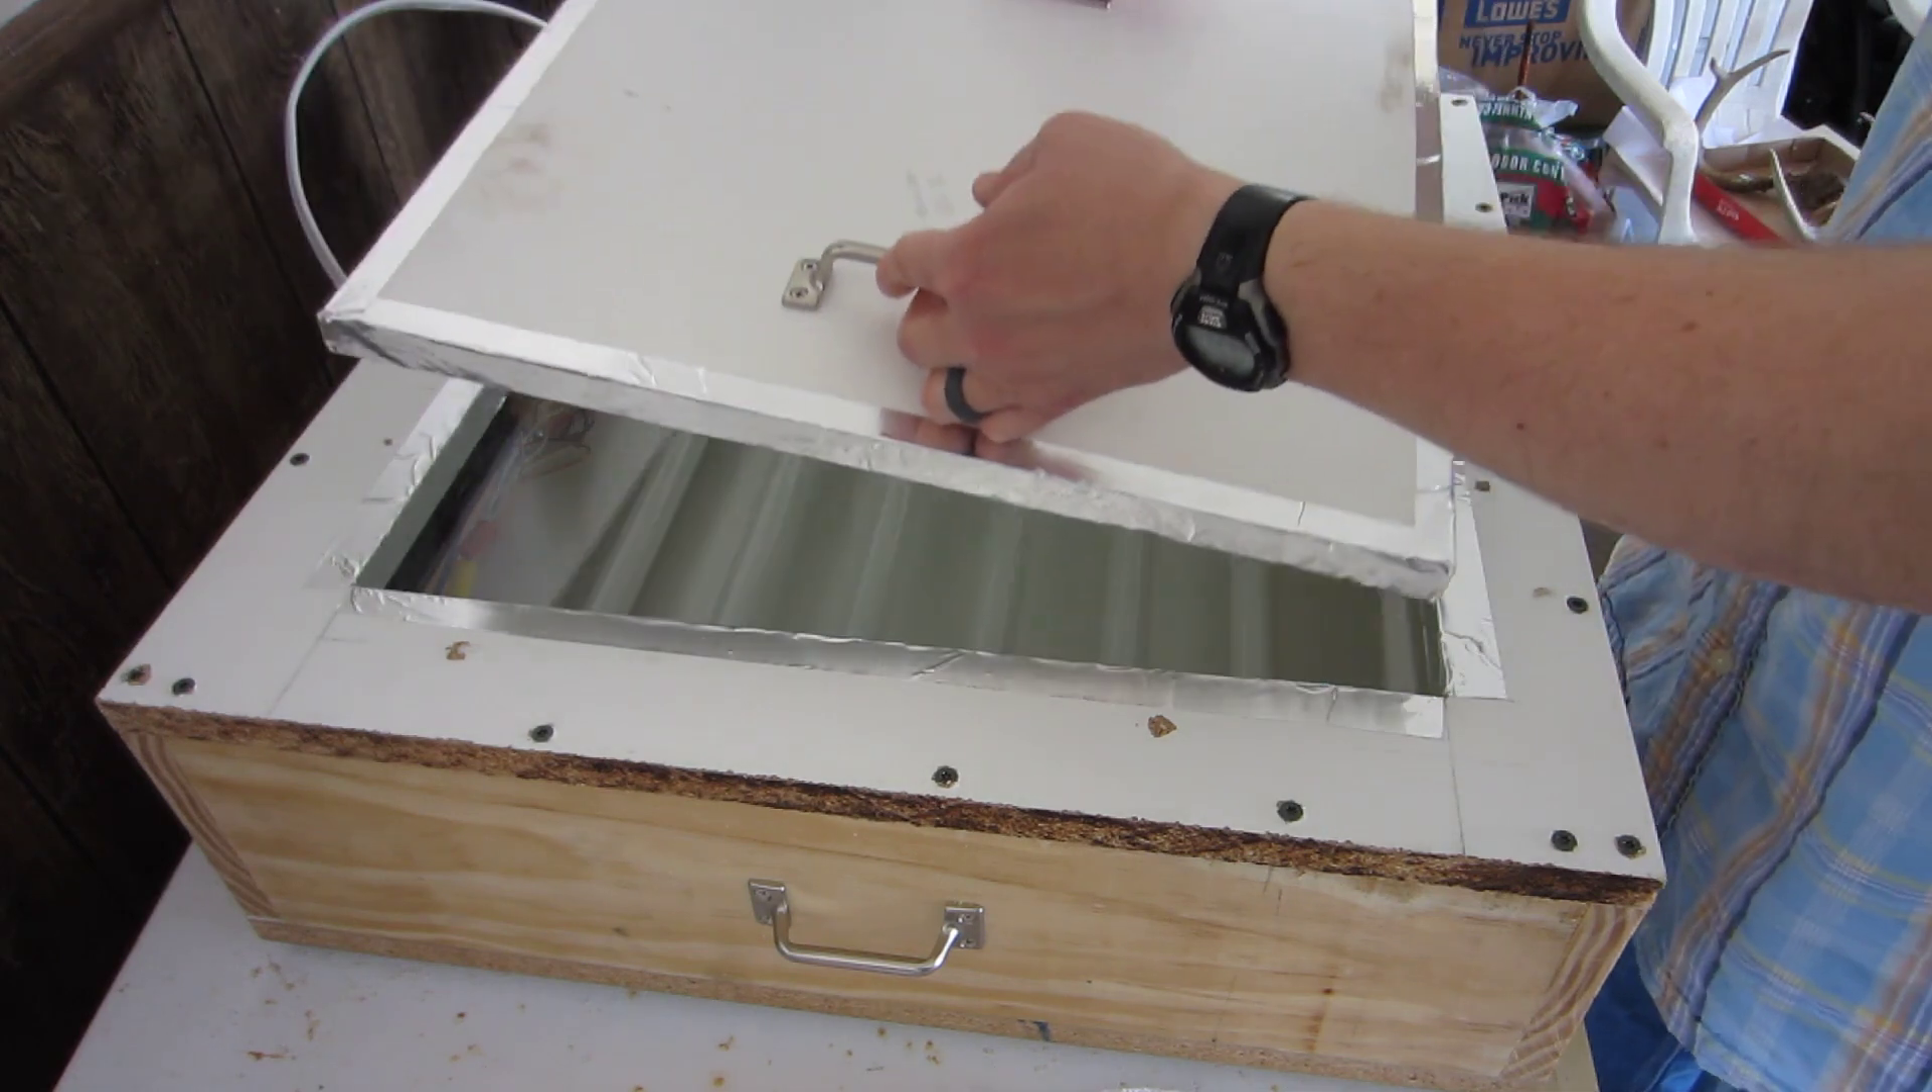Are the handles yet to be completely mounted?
No.